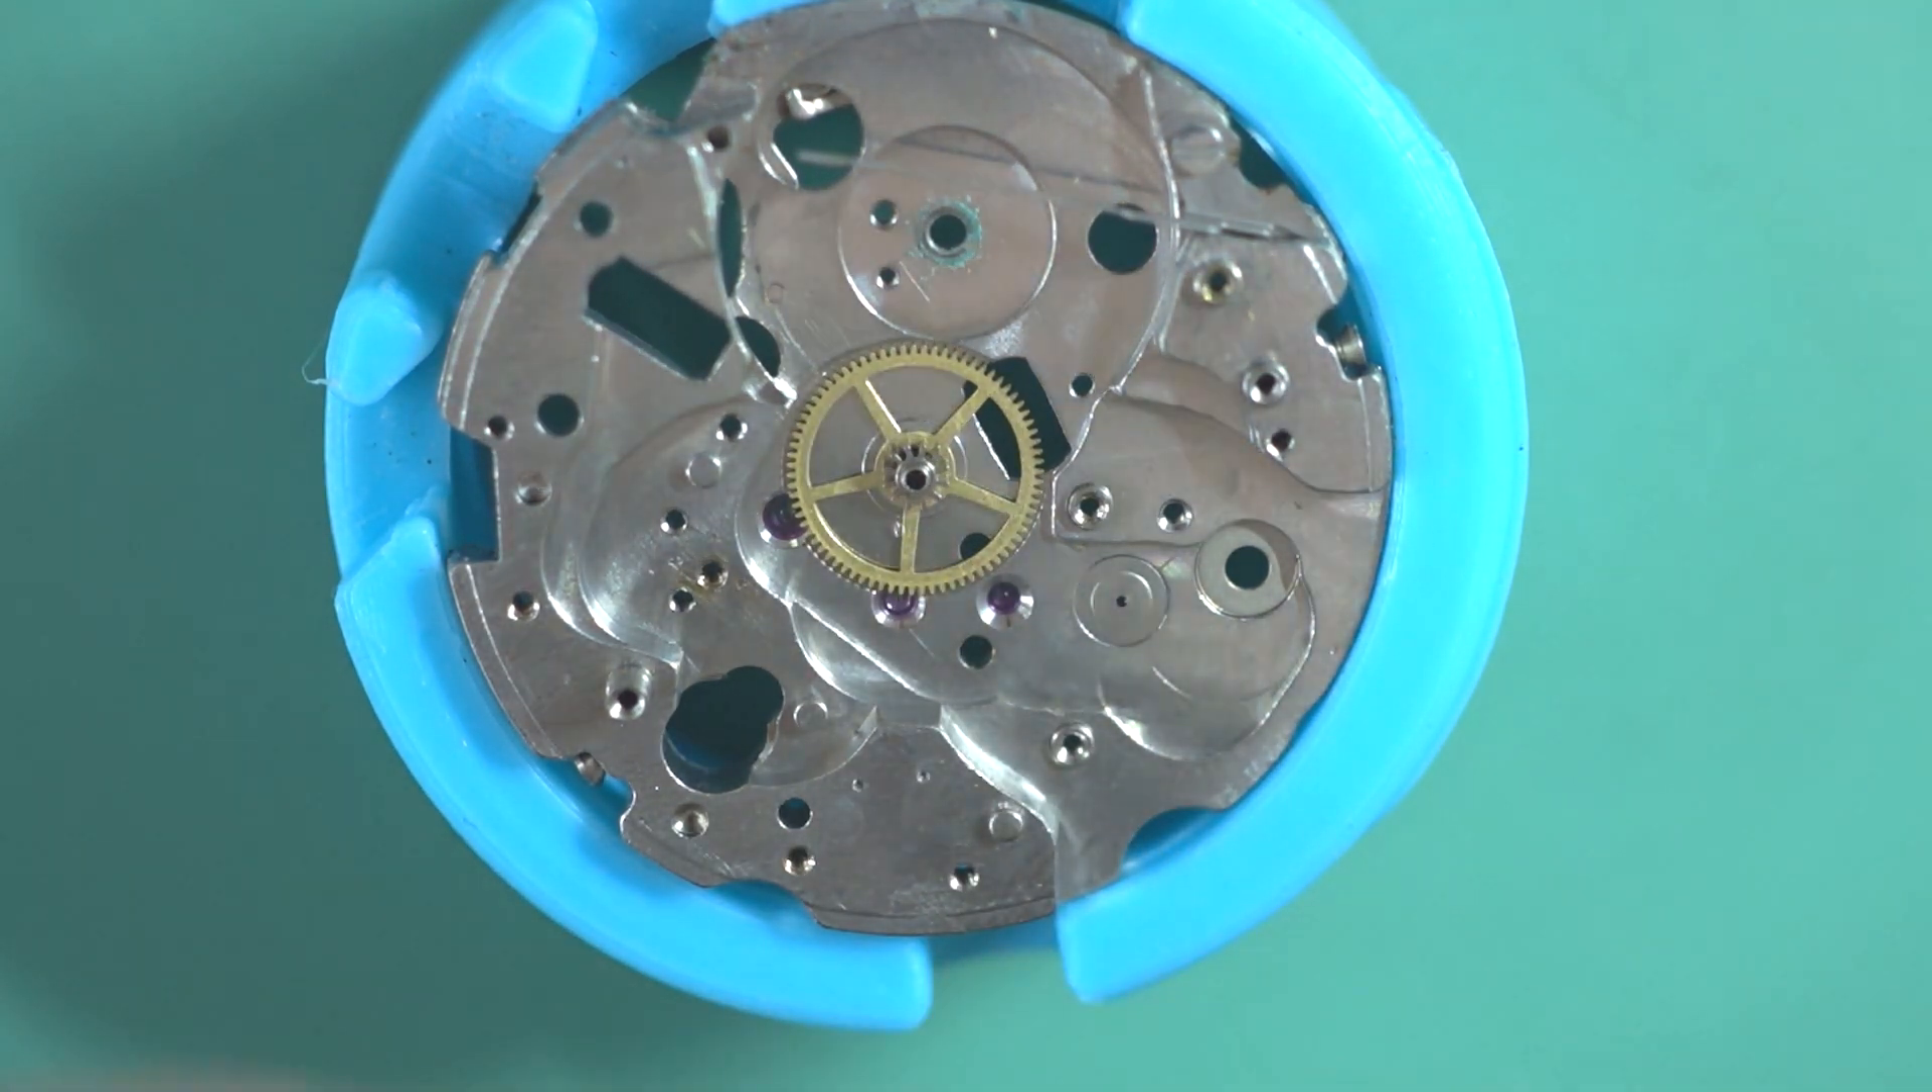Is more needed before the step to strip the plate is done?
Yes.